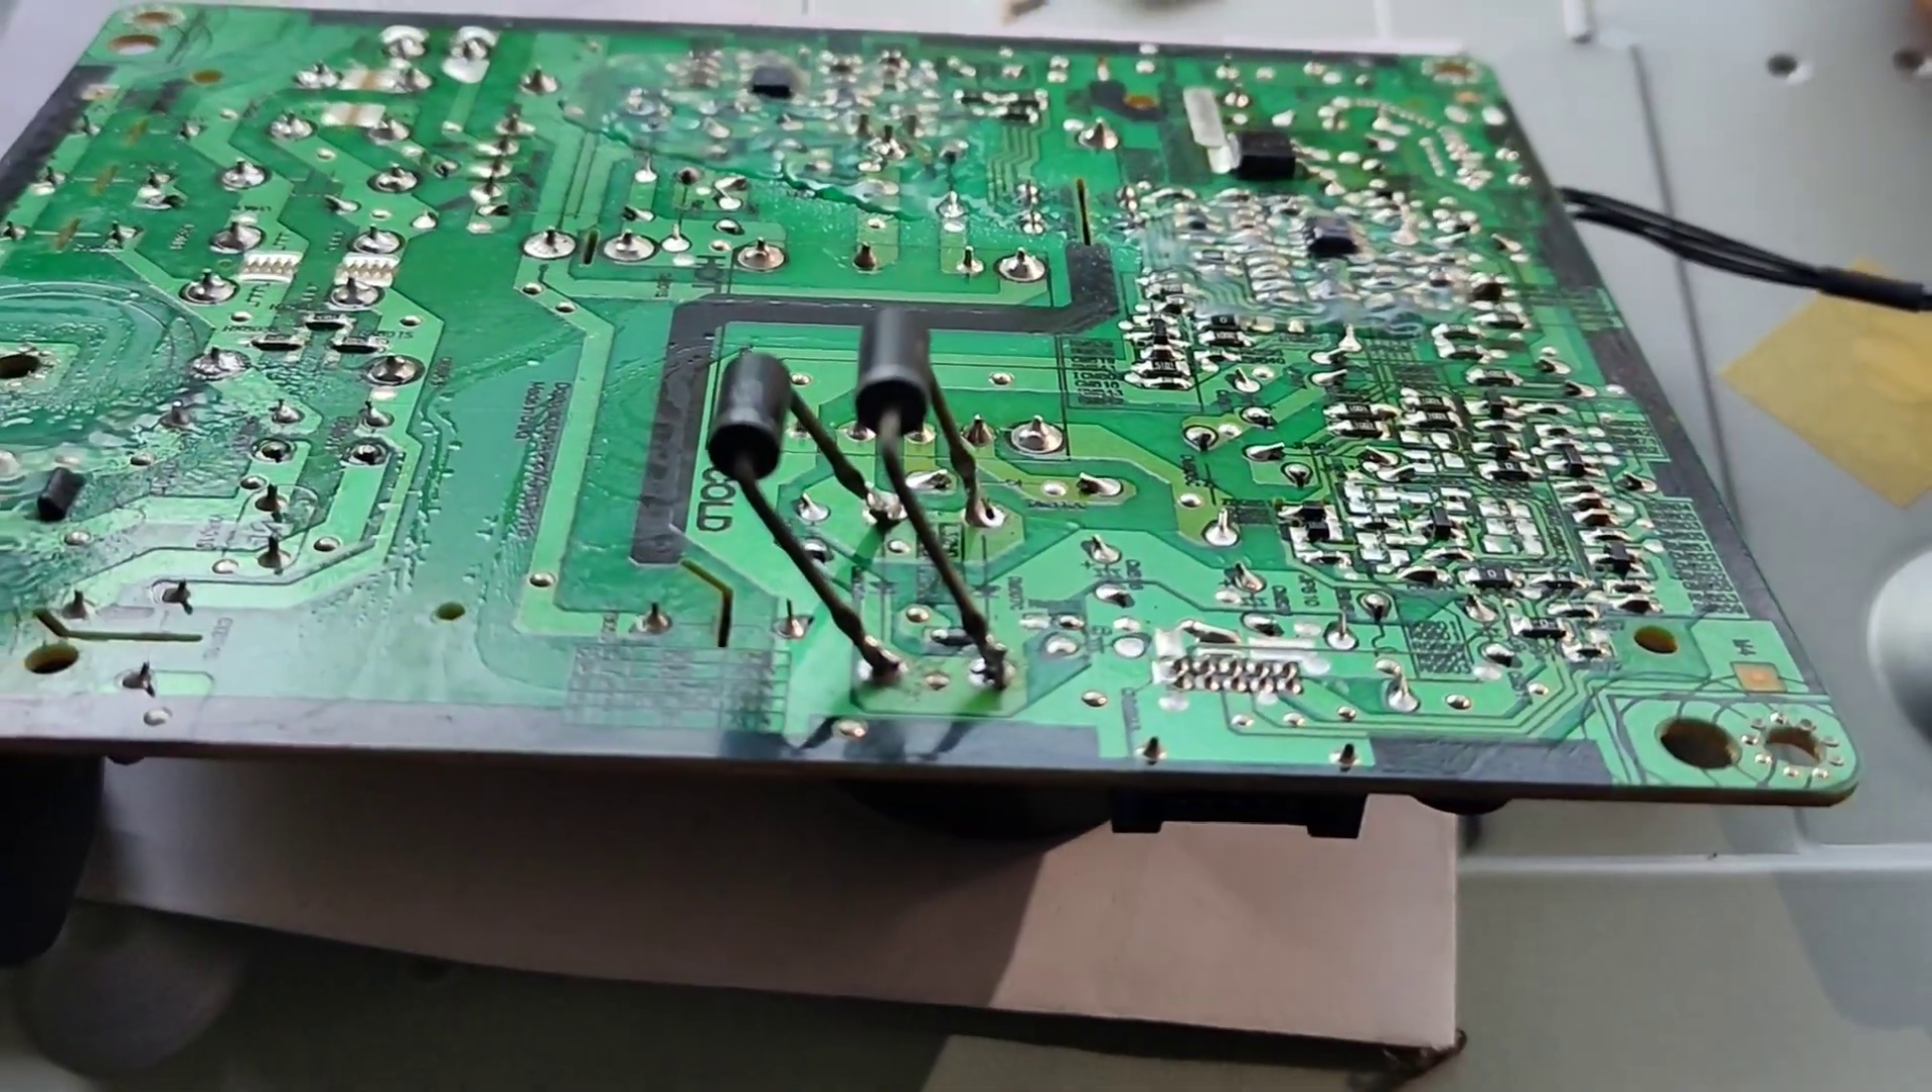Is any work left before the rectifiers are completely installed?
No.